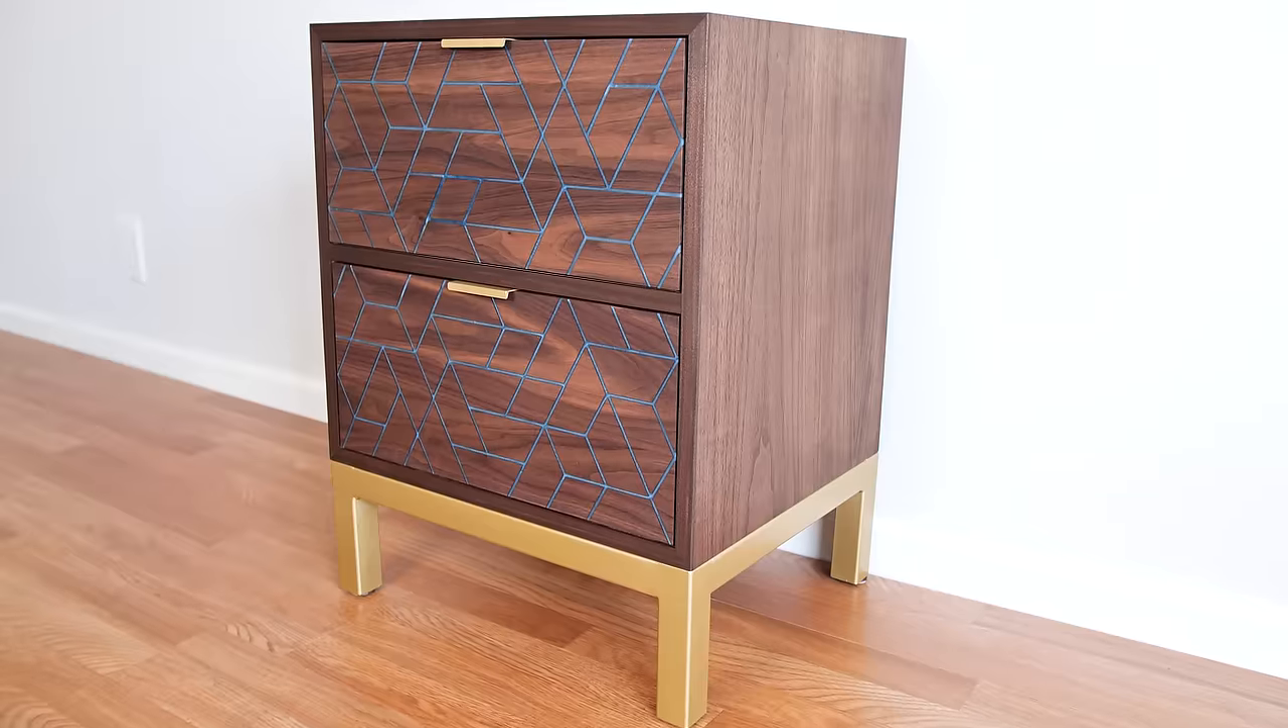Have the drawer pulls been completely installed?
Yes.